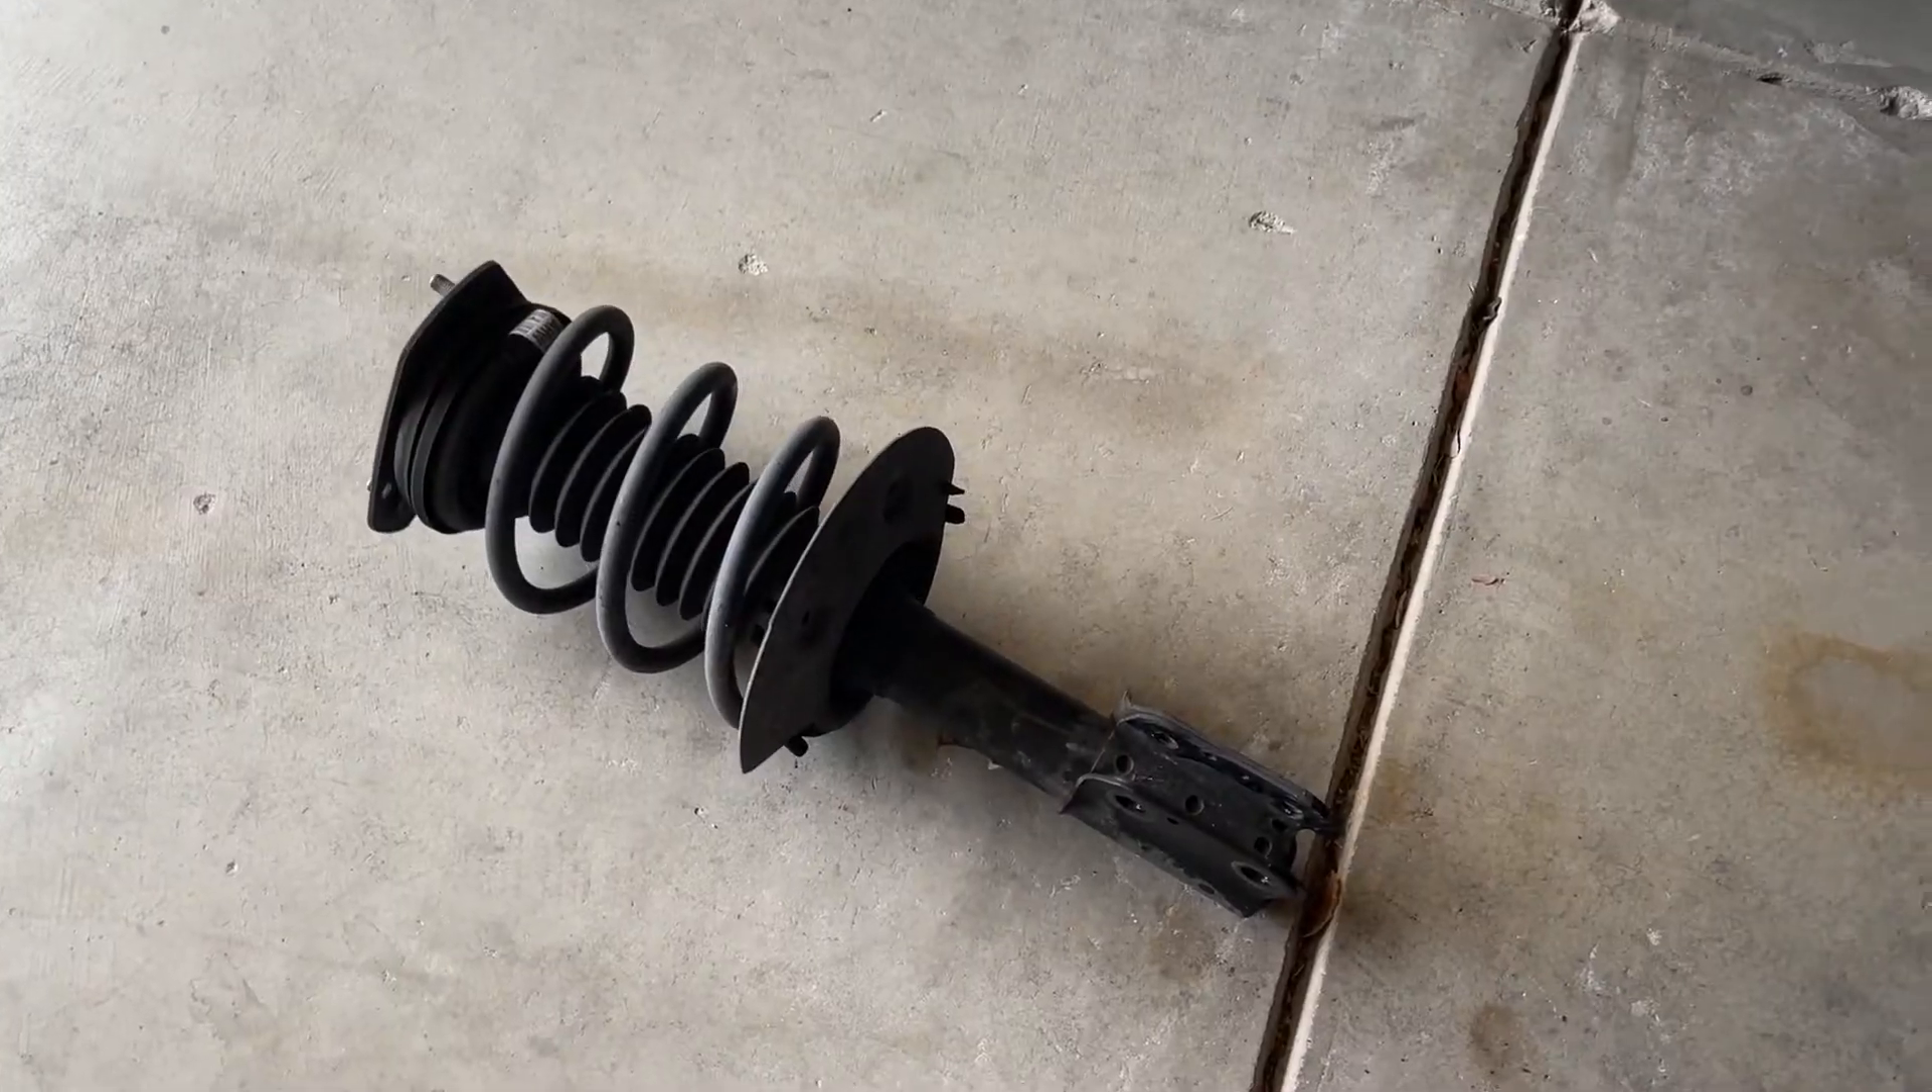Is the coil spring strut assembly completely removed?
Yes.